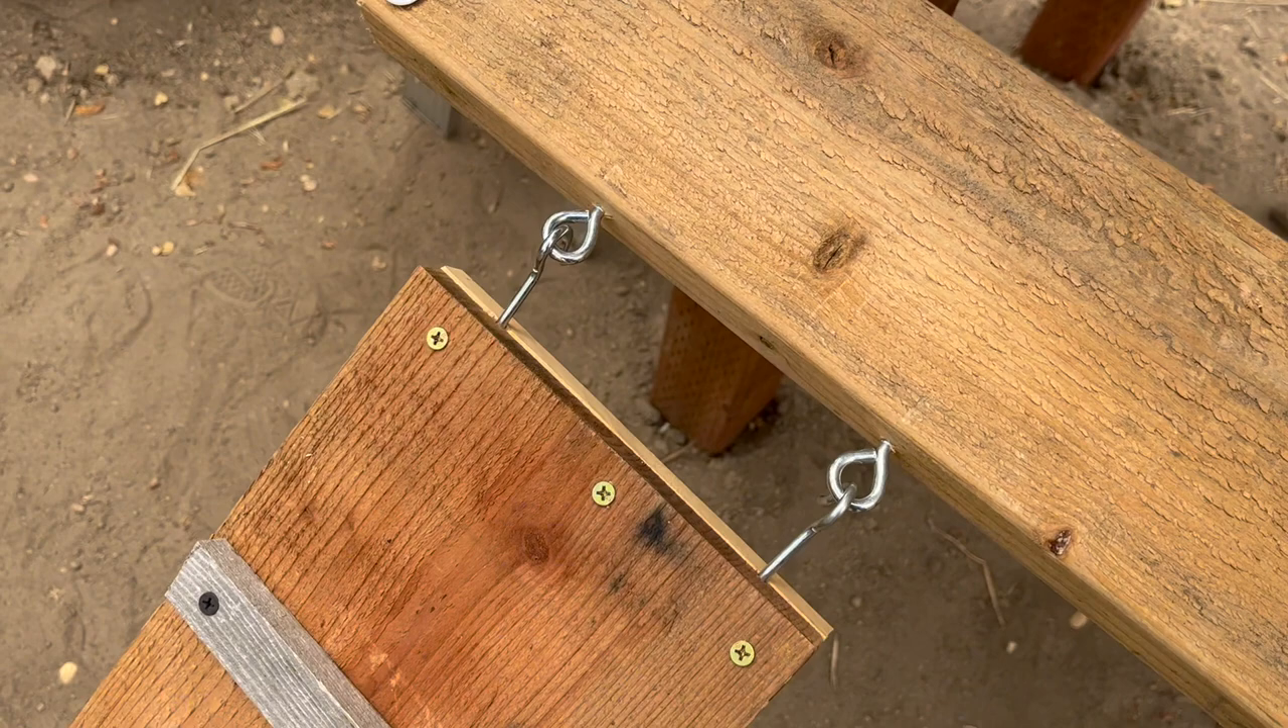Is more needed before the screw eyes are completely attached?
No.